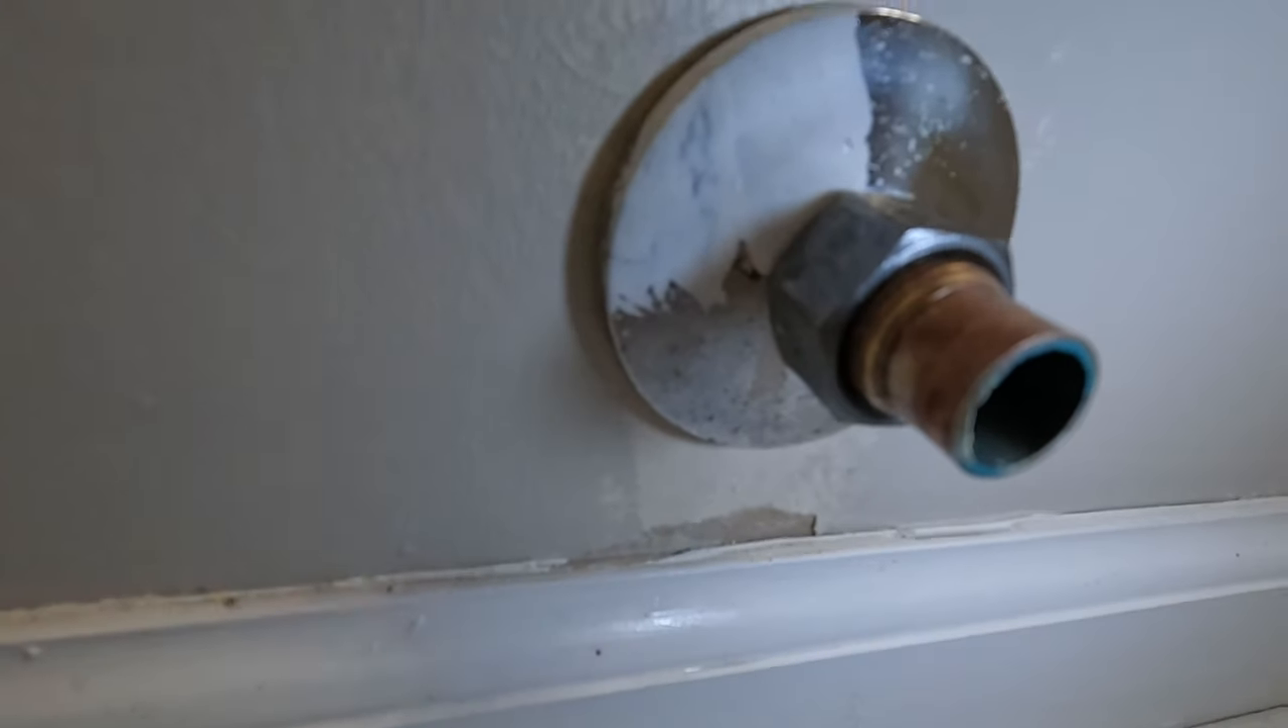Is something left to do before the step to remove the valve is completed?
No.